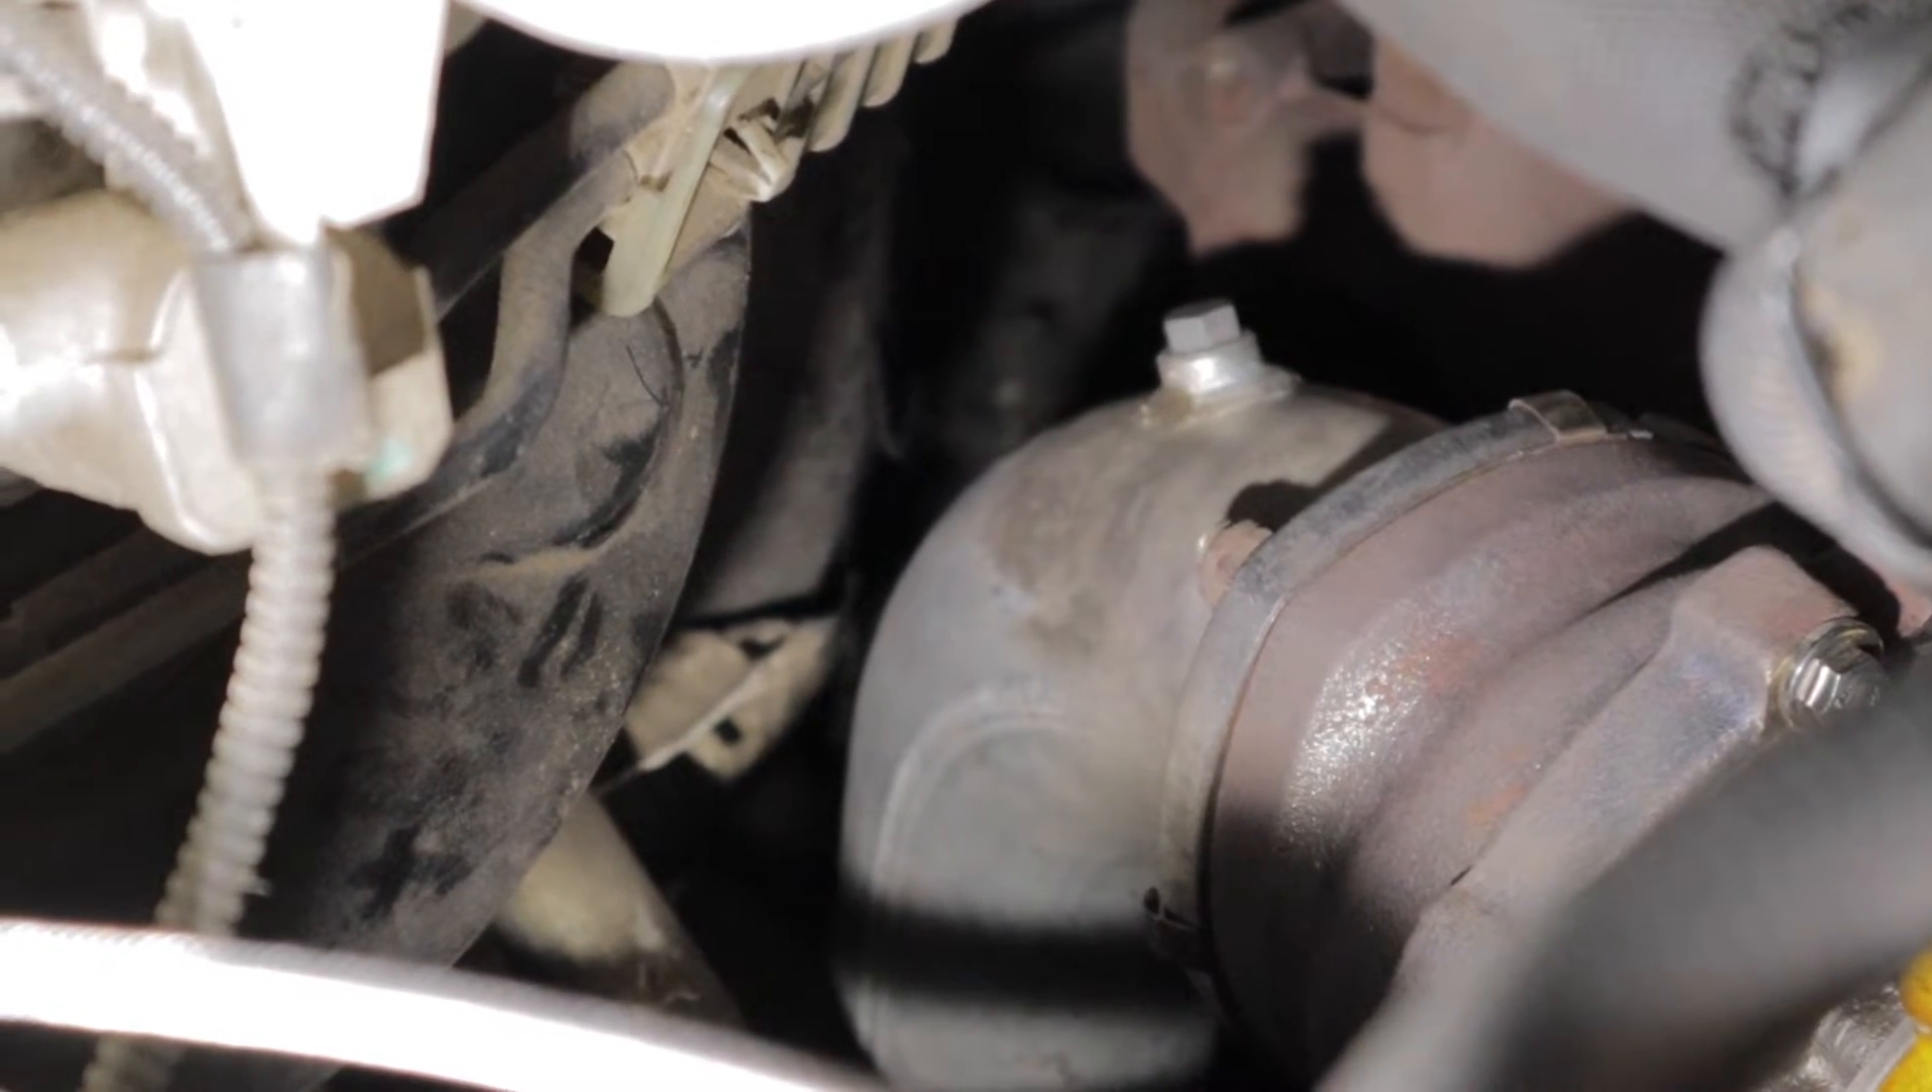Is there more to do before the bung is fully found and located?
No.